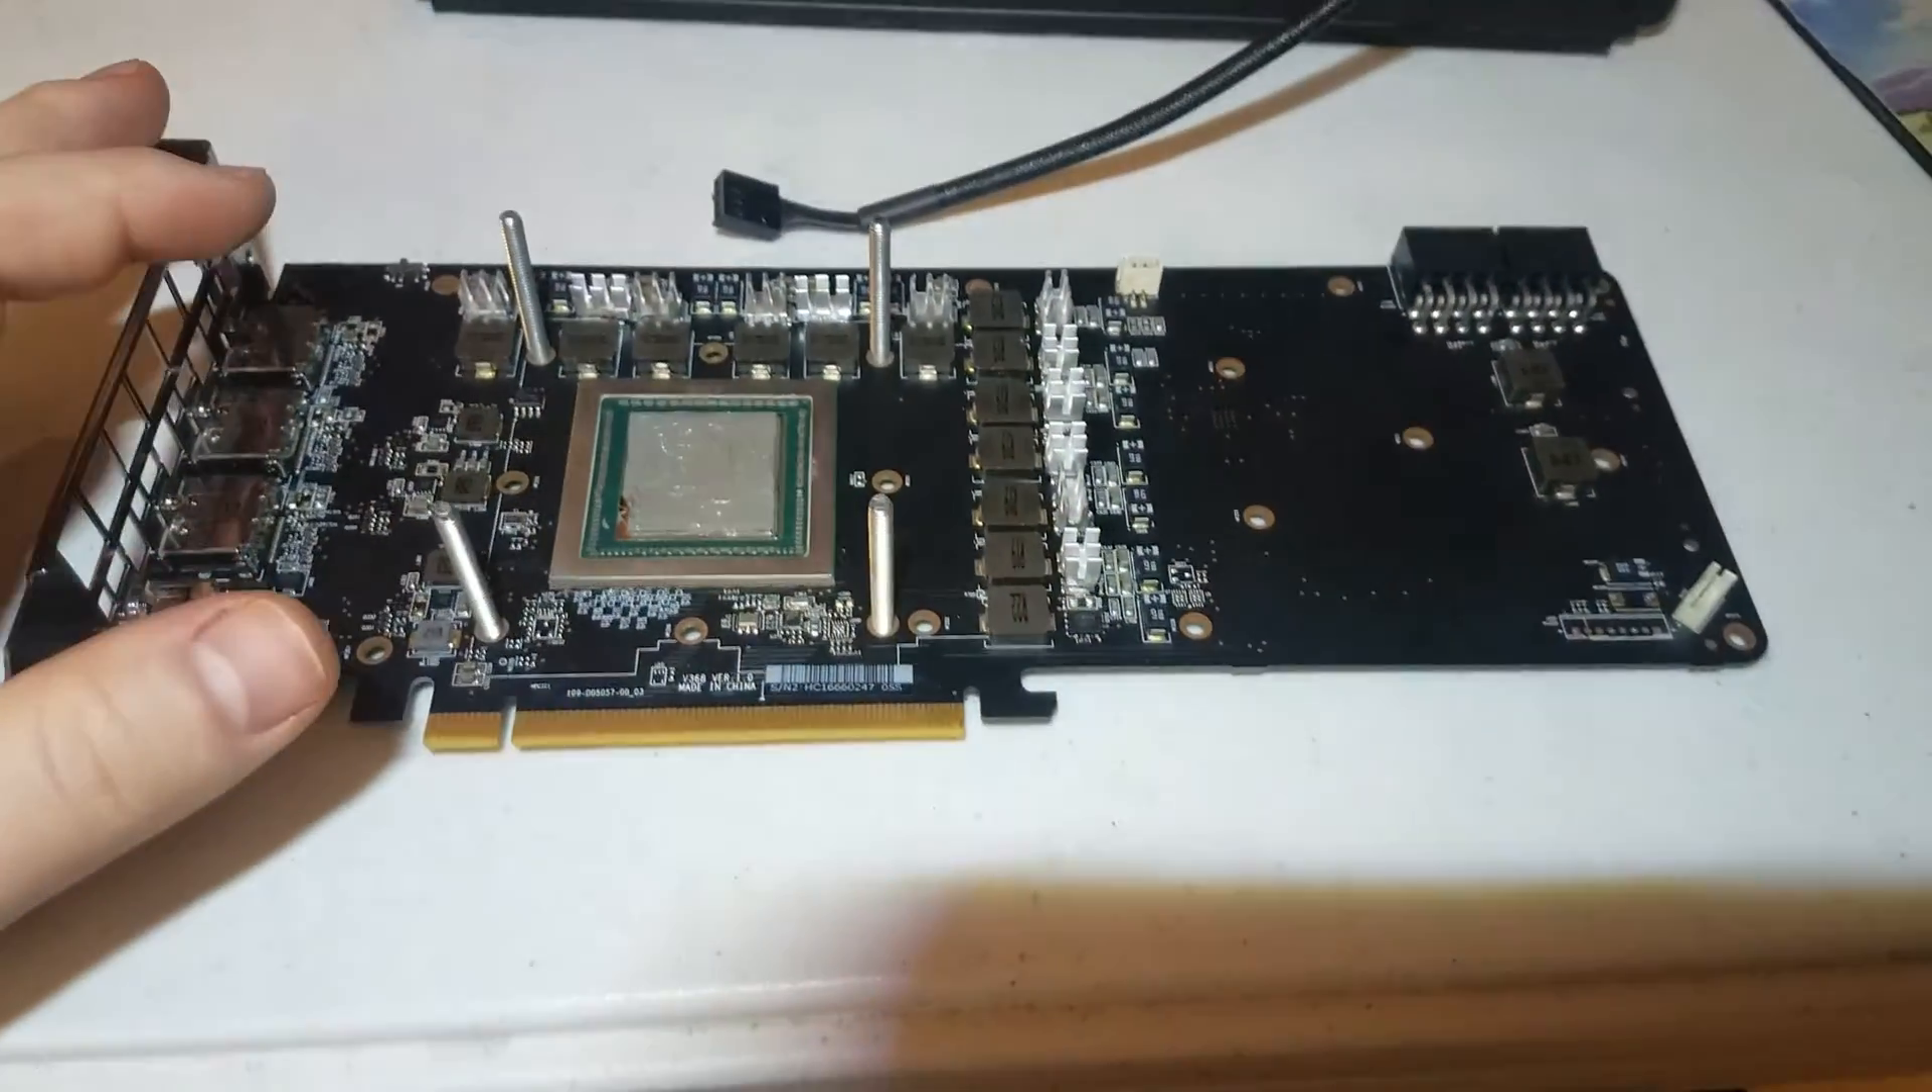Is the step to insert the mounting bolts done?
Yes.